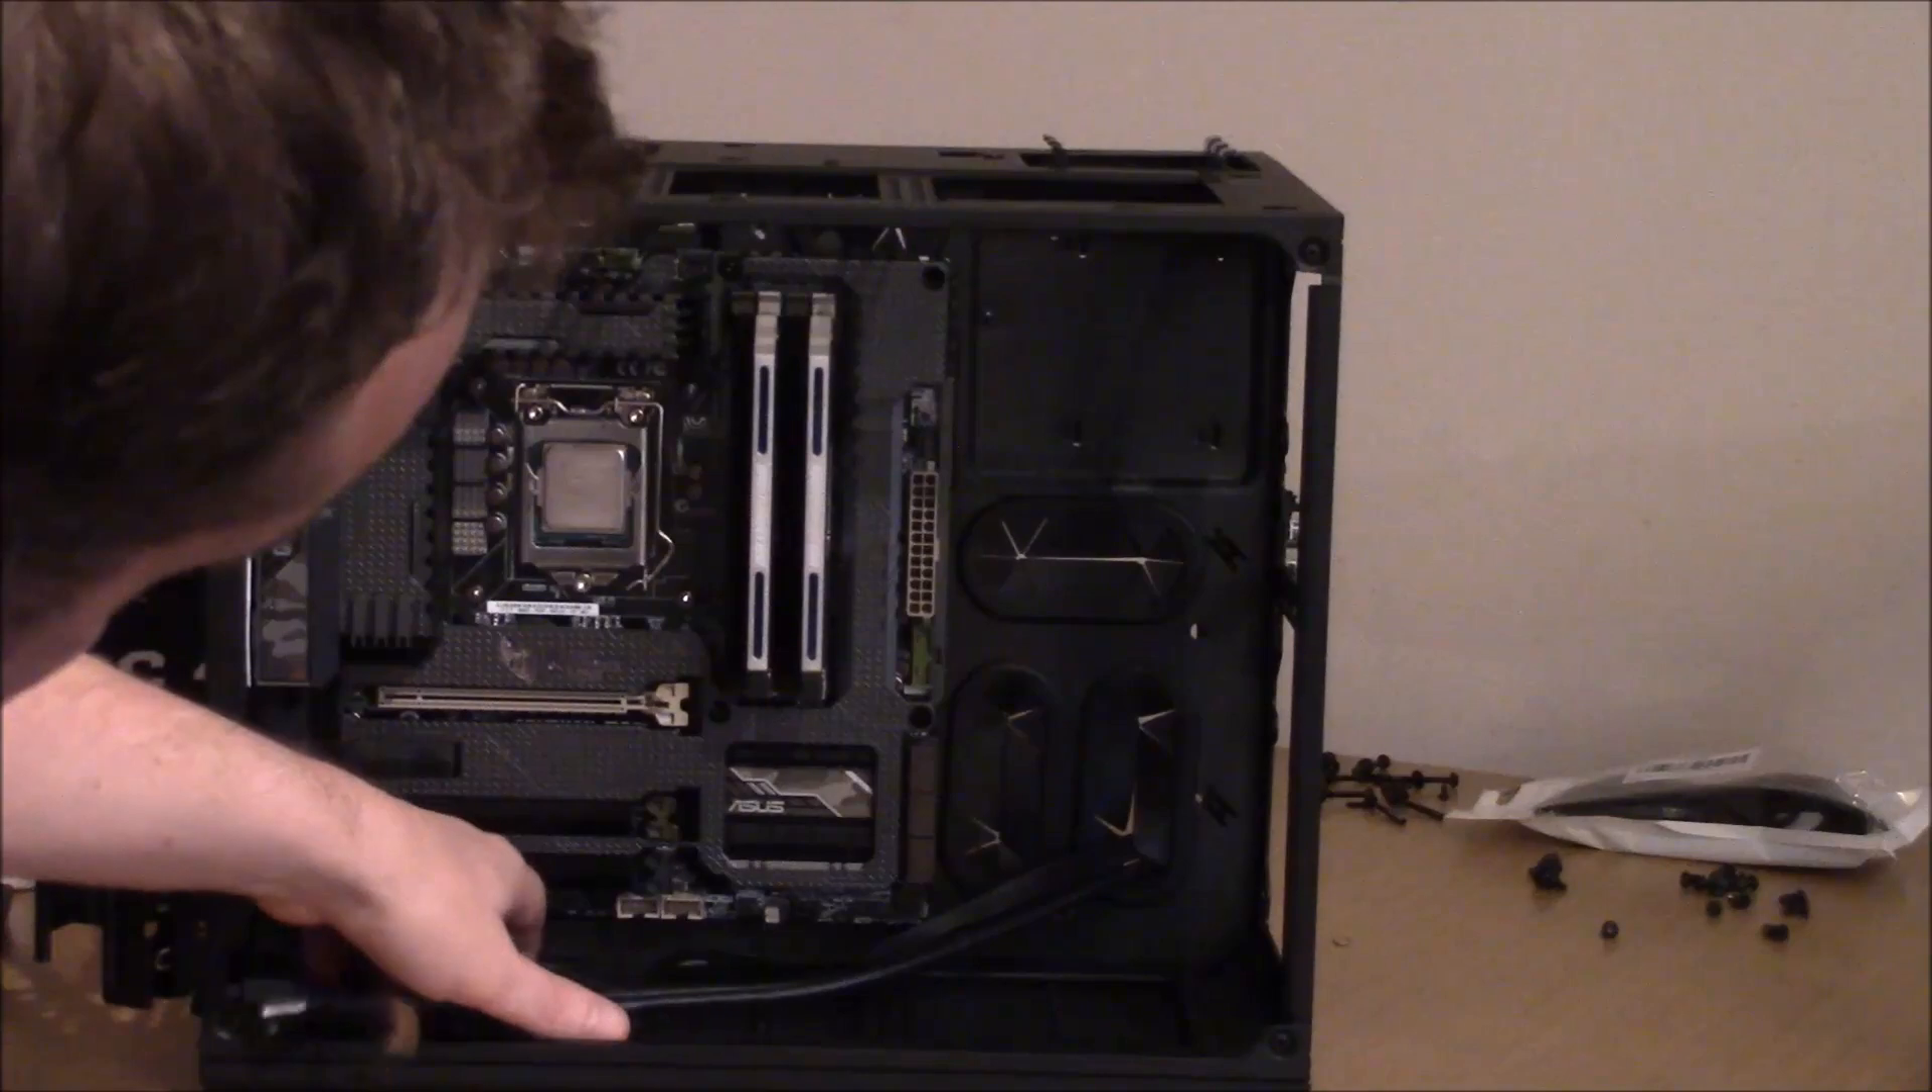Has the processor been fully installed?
Yes.